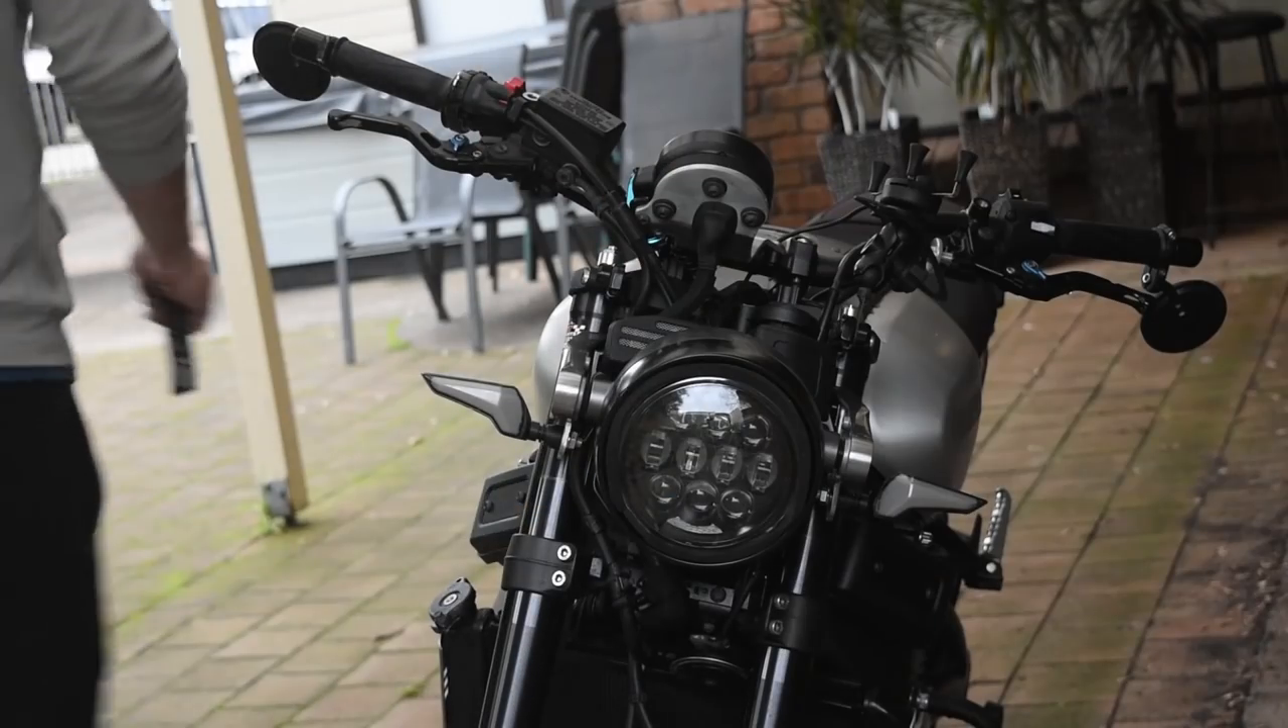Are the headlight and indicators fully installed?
Yes.